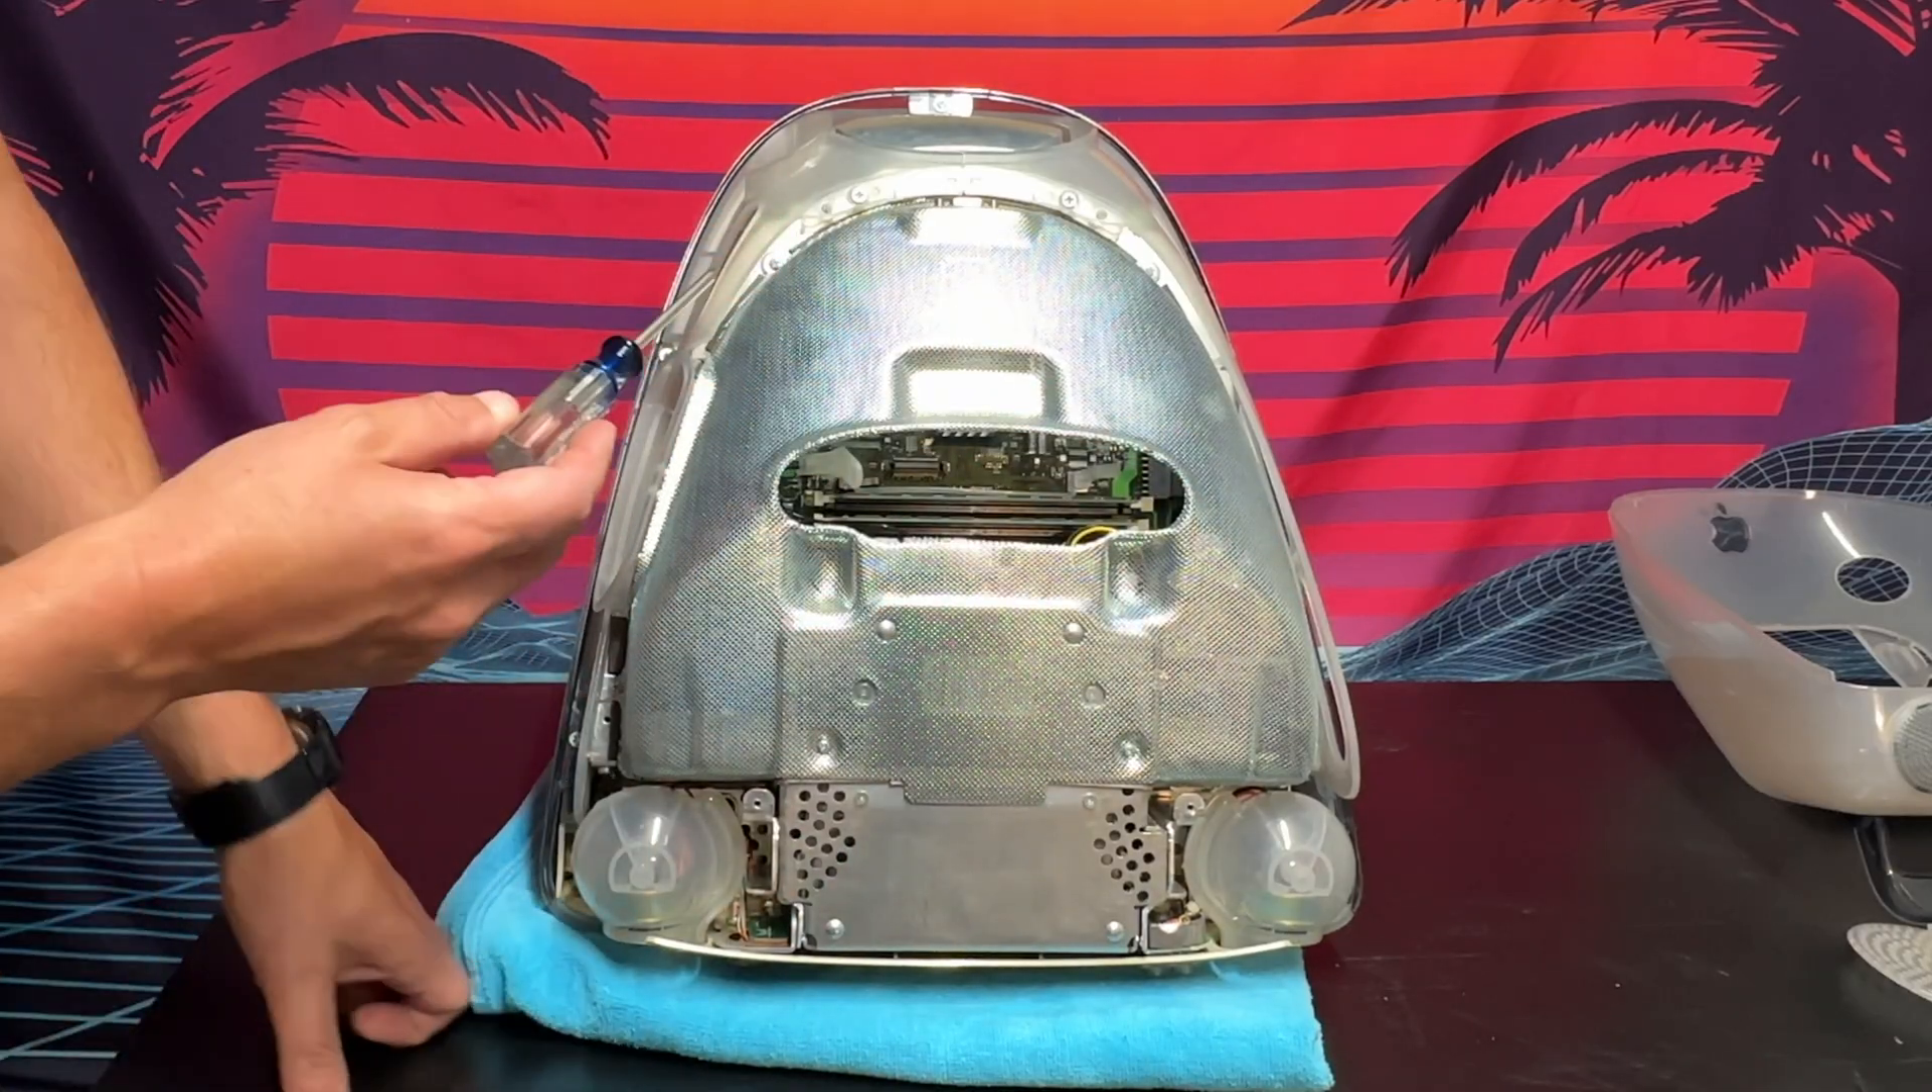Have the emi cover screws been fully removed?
No.